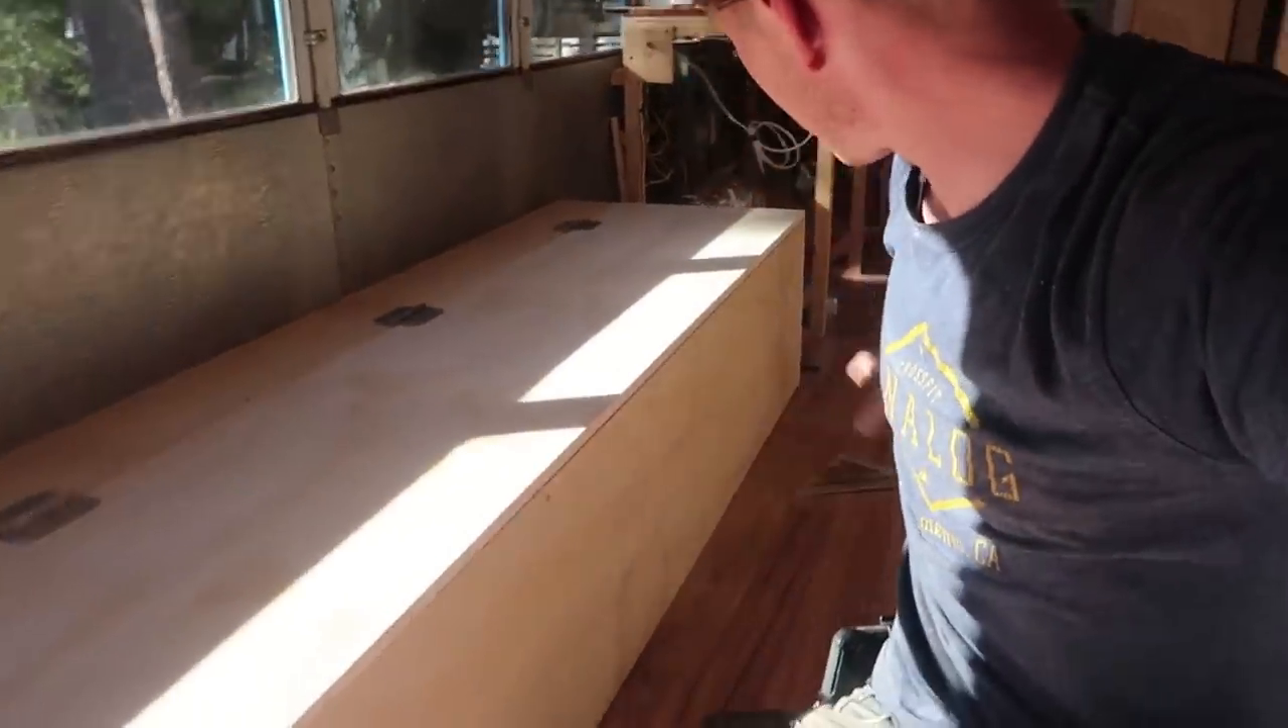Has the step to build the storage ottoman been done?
Yes.